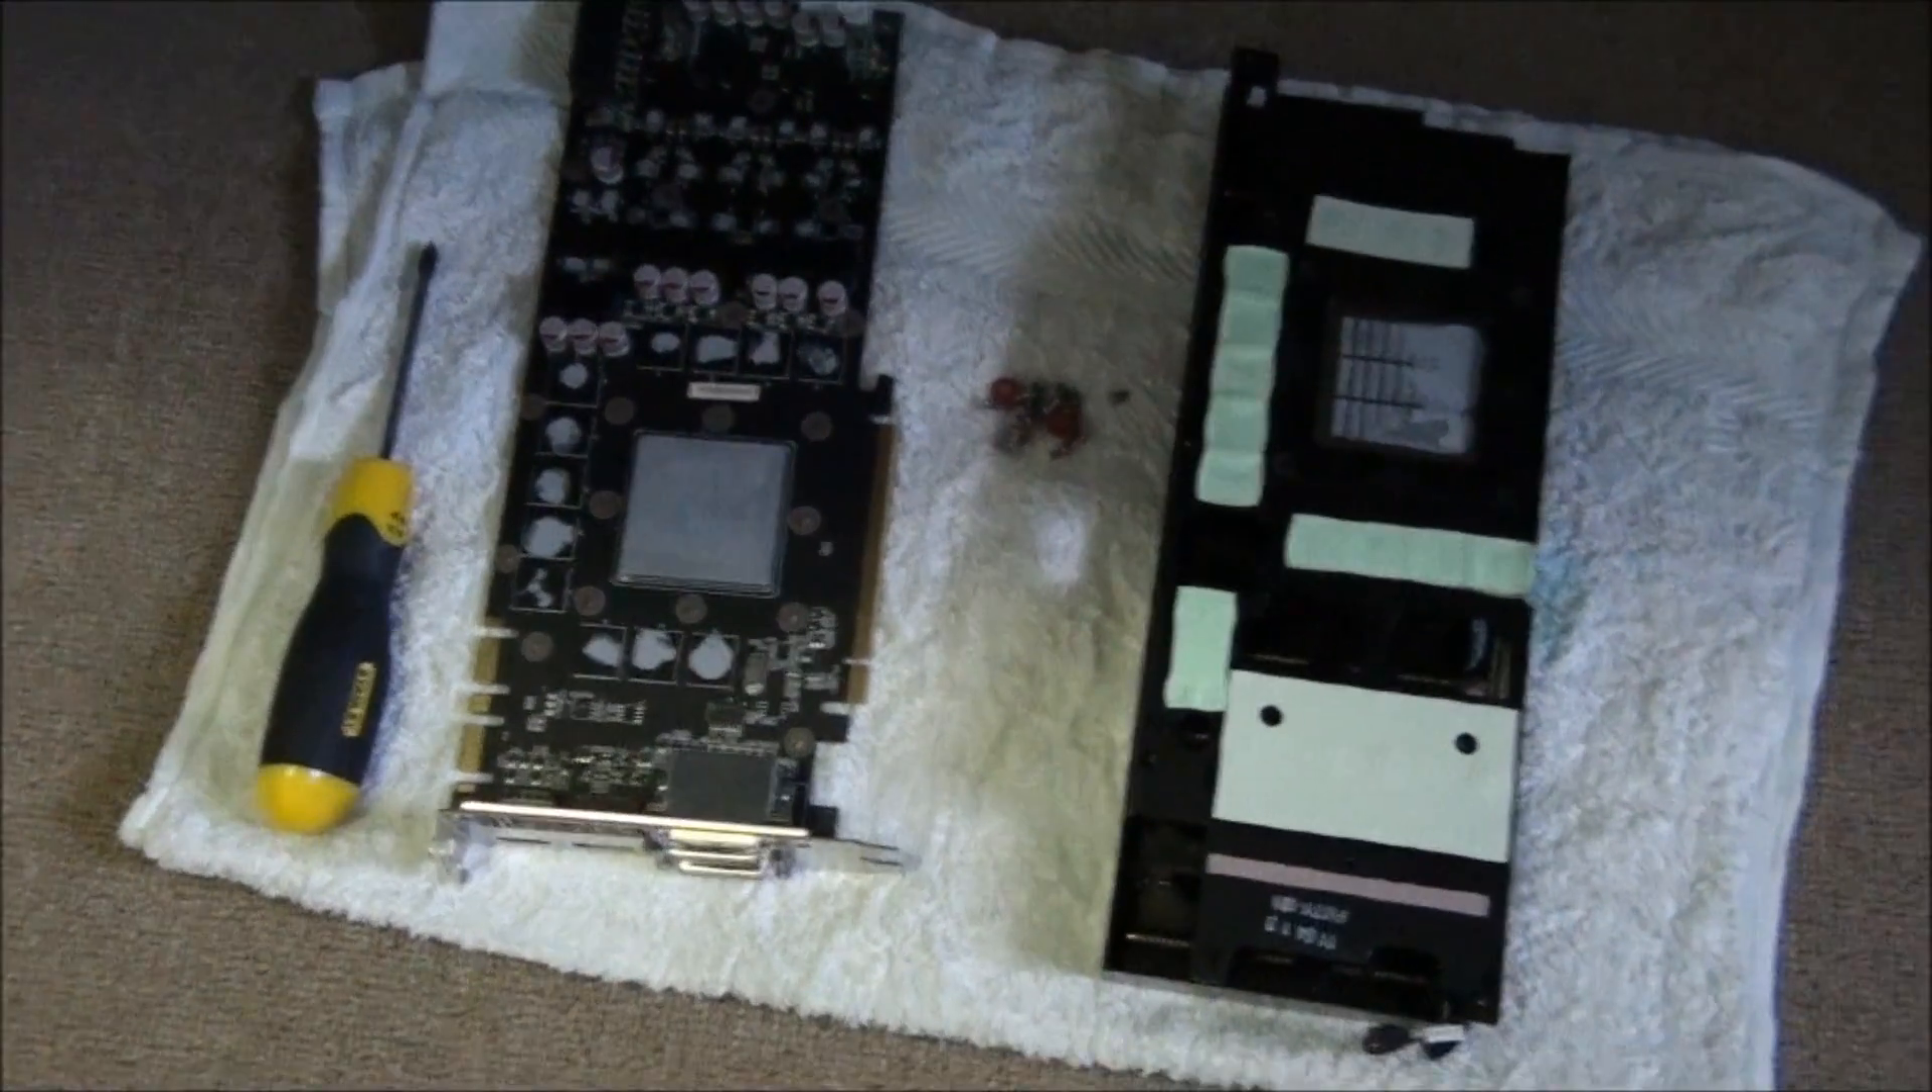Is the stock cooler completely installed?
No.